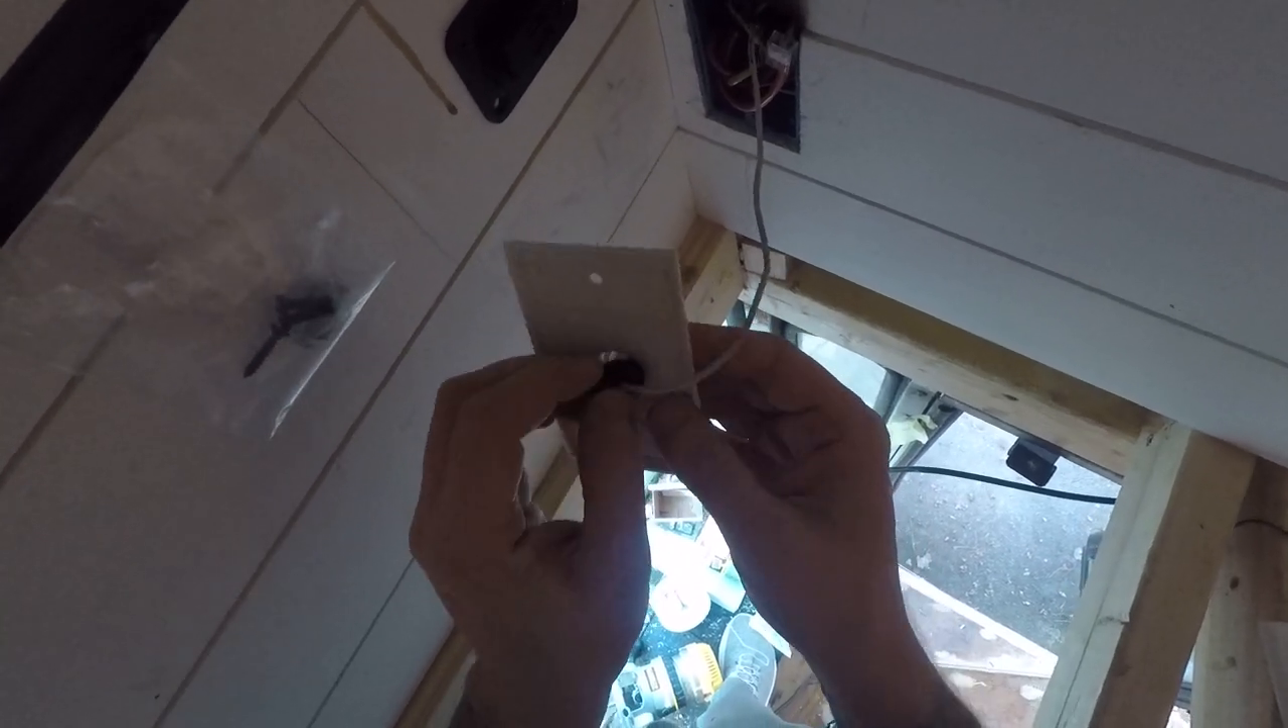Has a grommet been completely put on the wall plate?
No.